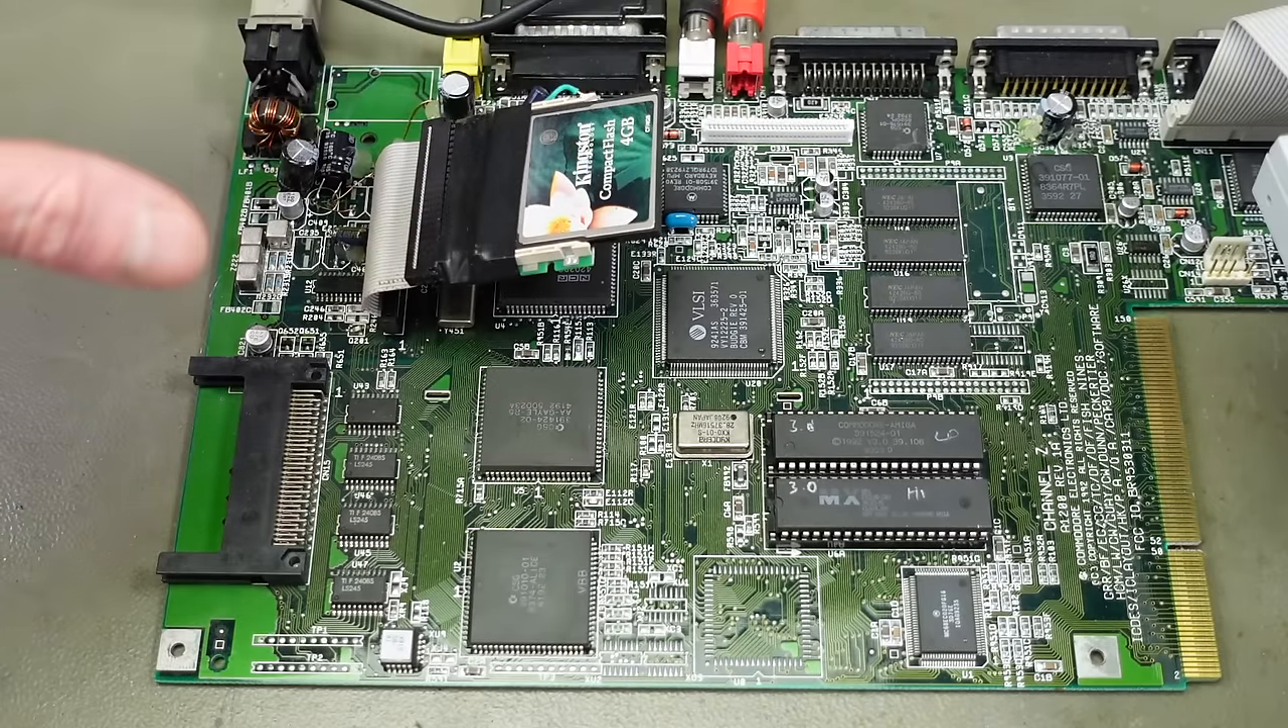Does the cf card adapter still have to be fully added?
No.